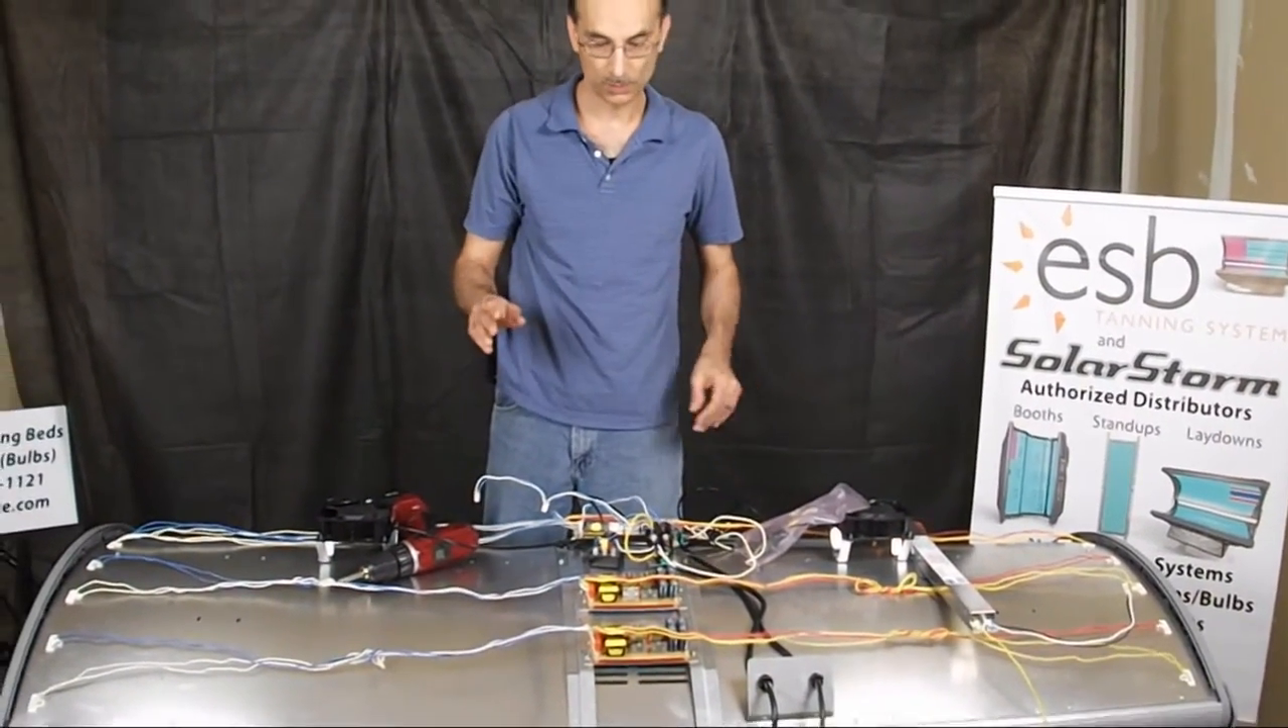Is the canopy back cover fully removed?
Yes.